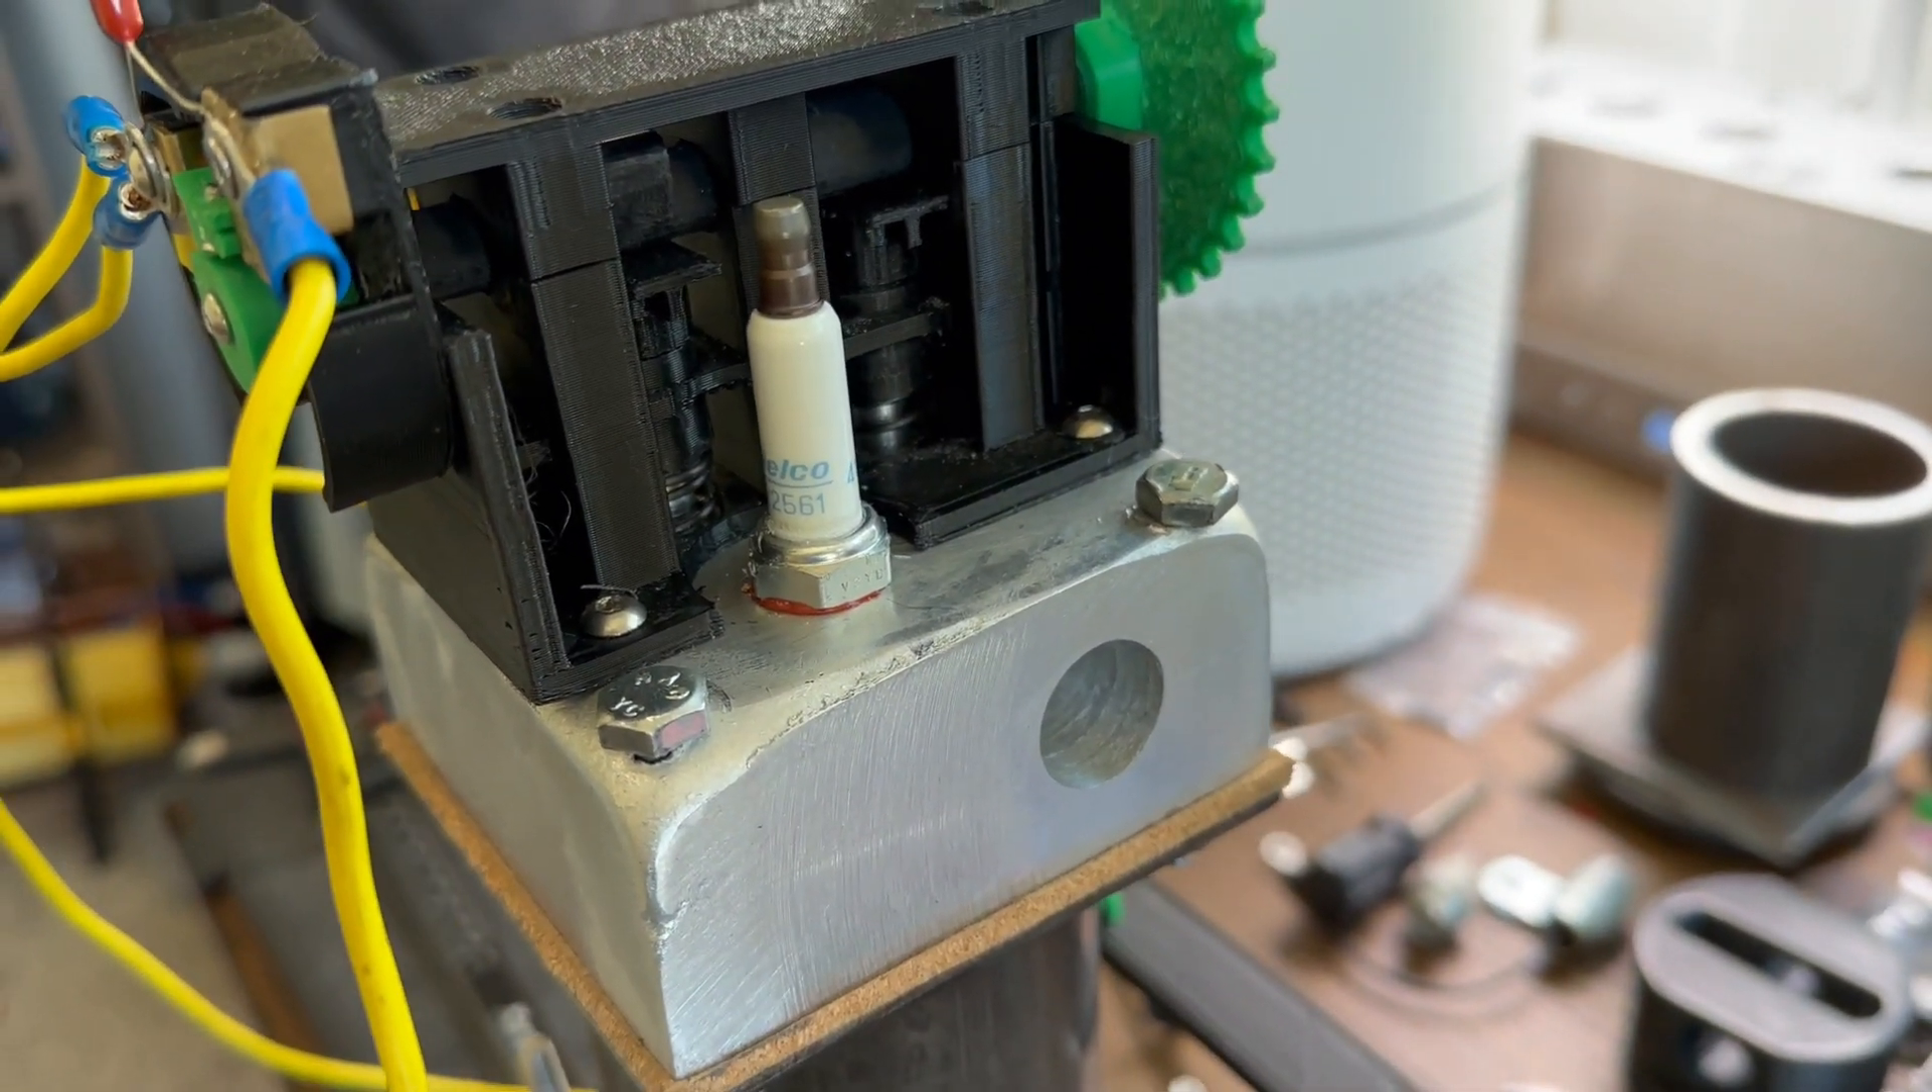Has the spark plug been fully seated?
Yes.